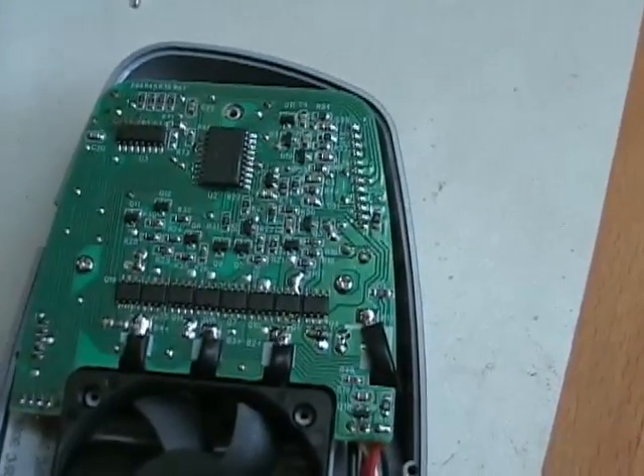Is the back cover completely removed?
Yes.